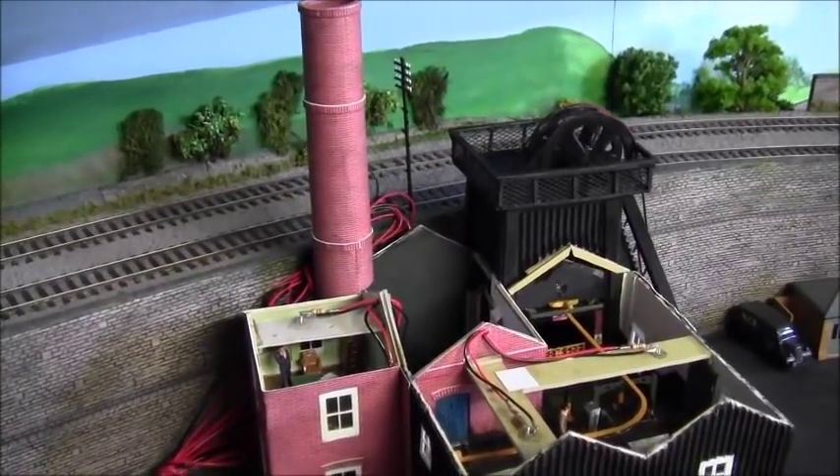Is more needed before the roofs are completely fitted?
Yes.